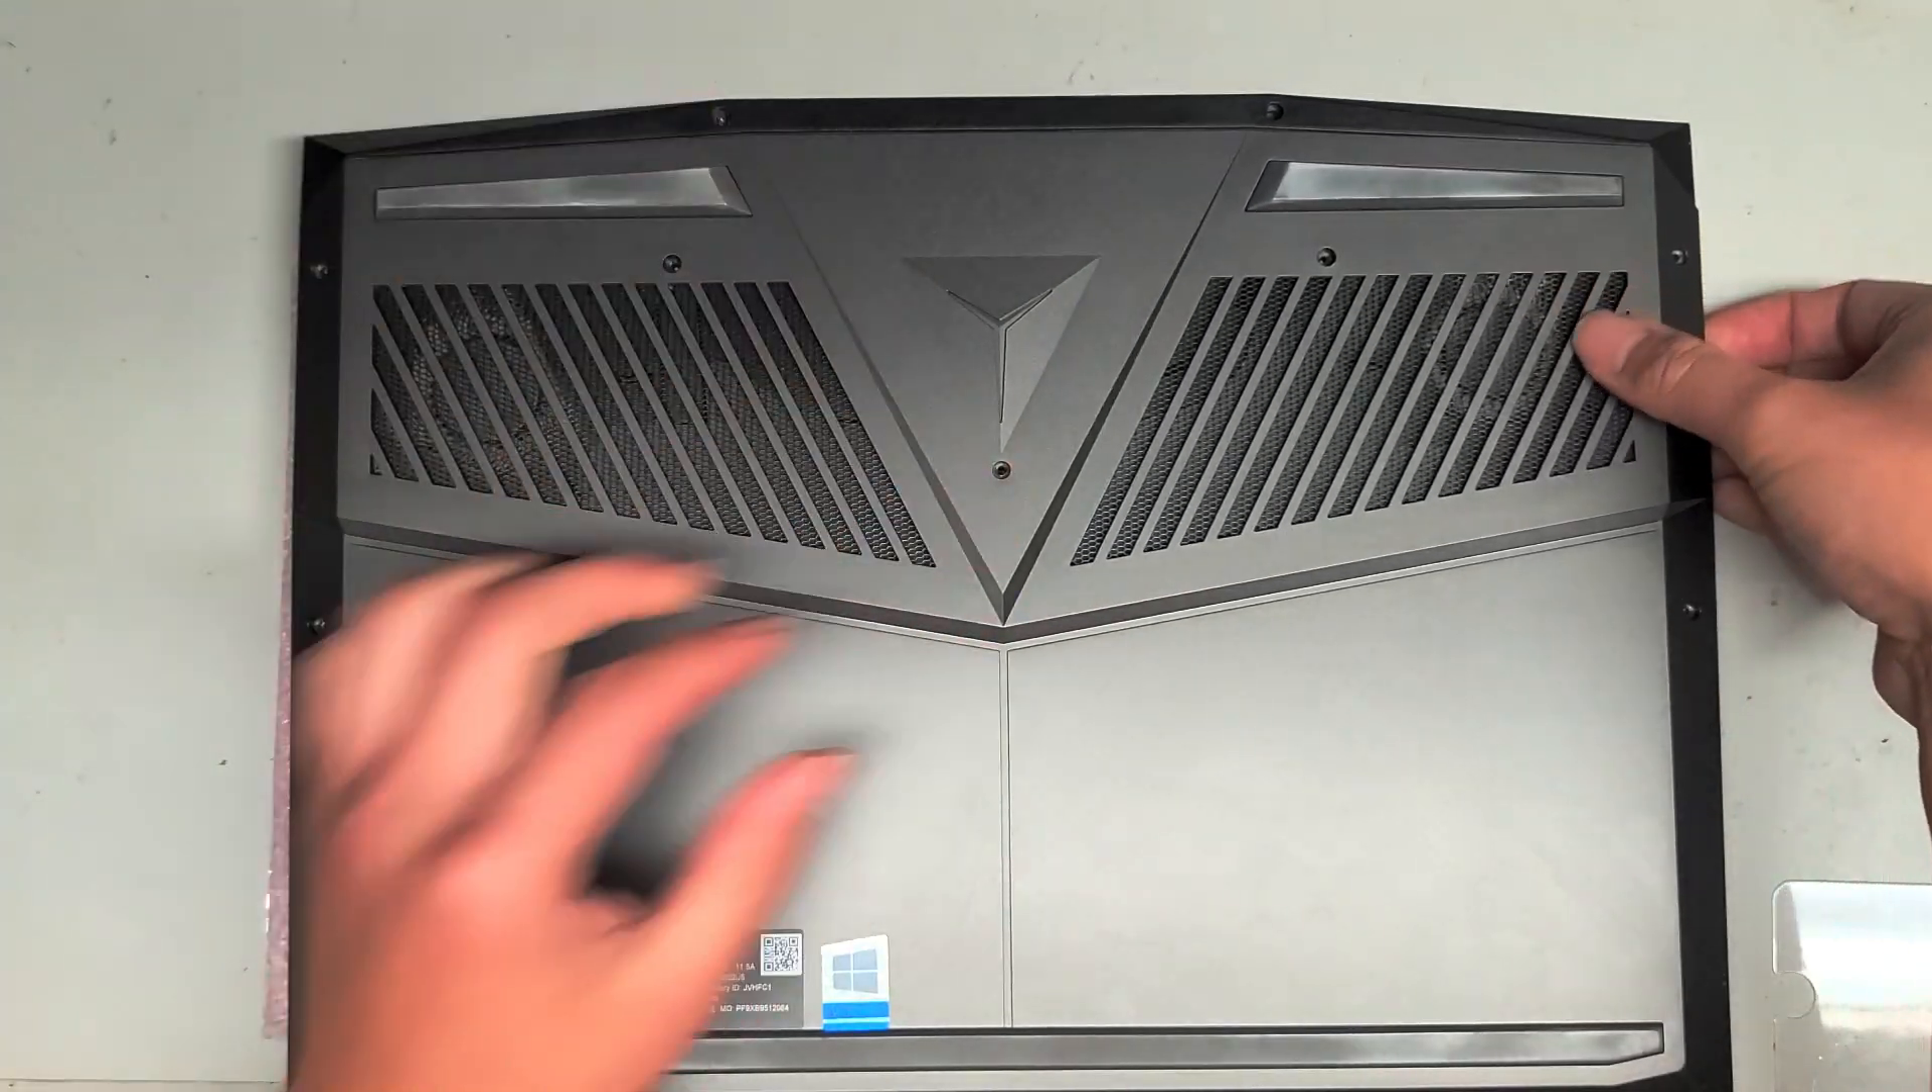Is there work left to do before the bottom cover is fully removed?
Yes.